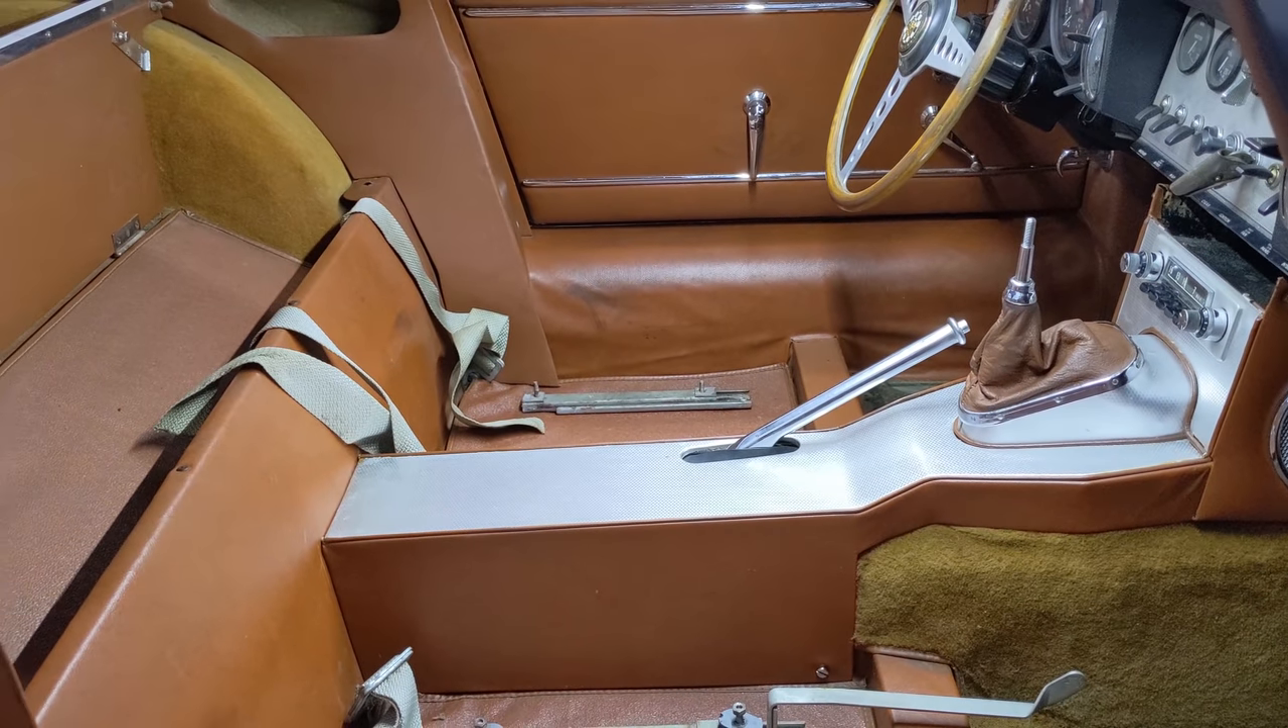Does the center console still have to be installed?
No.